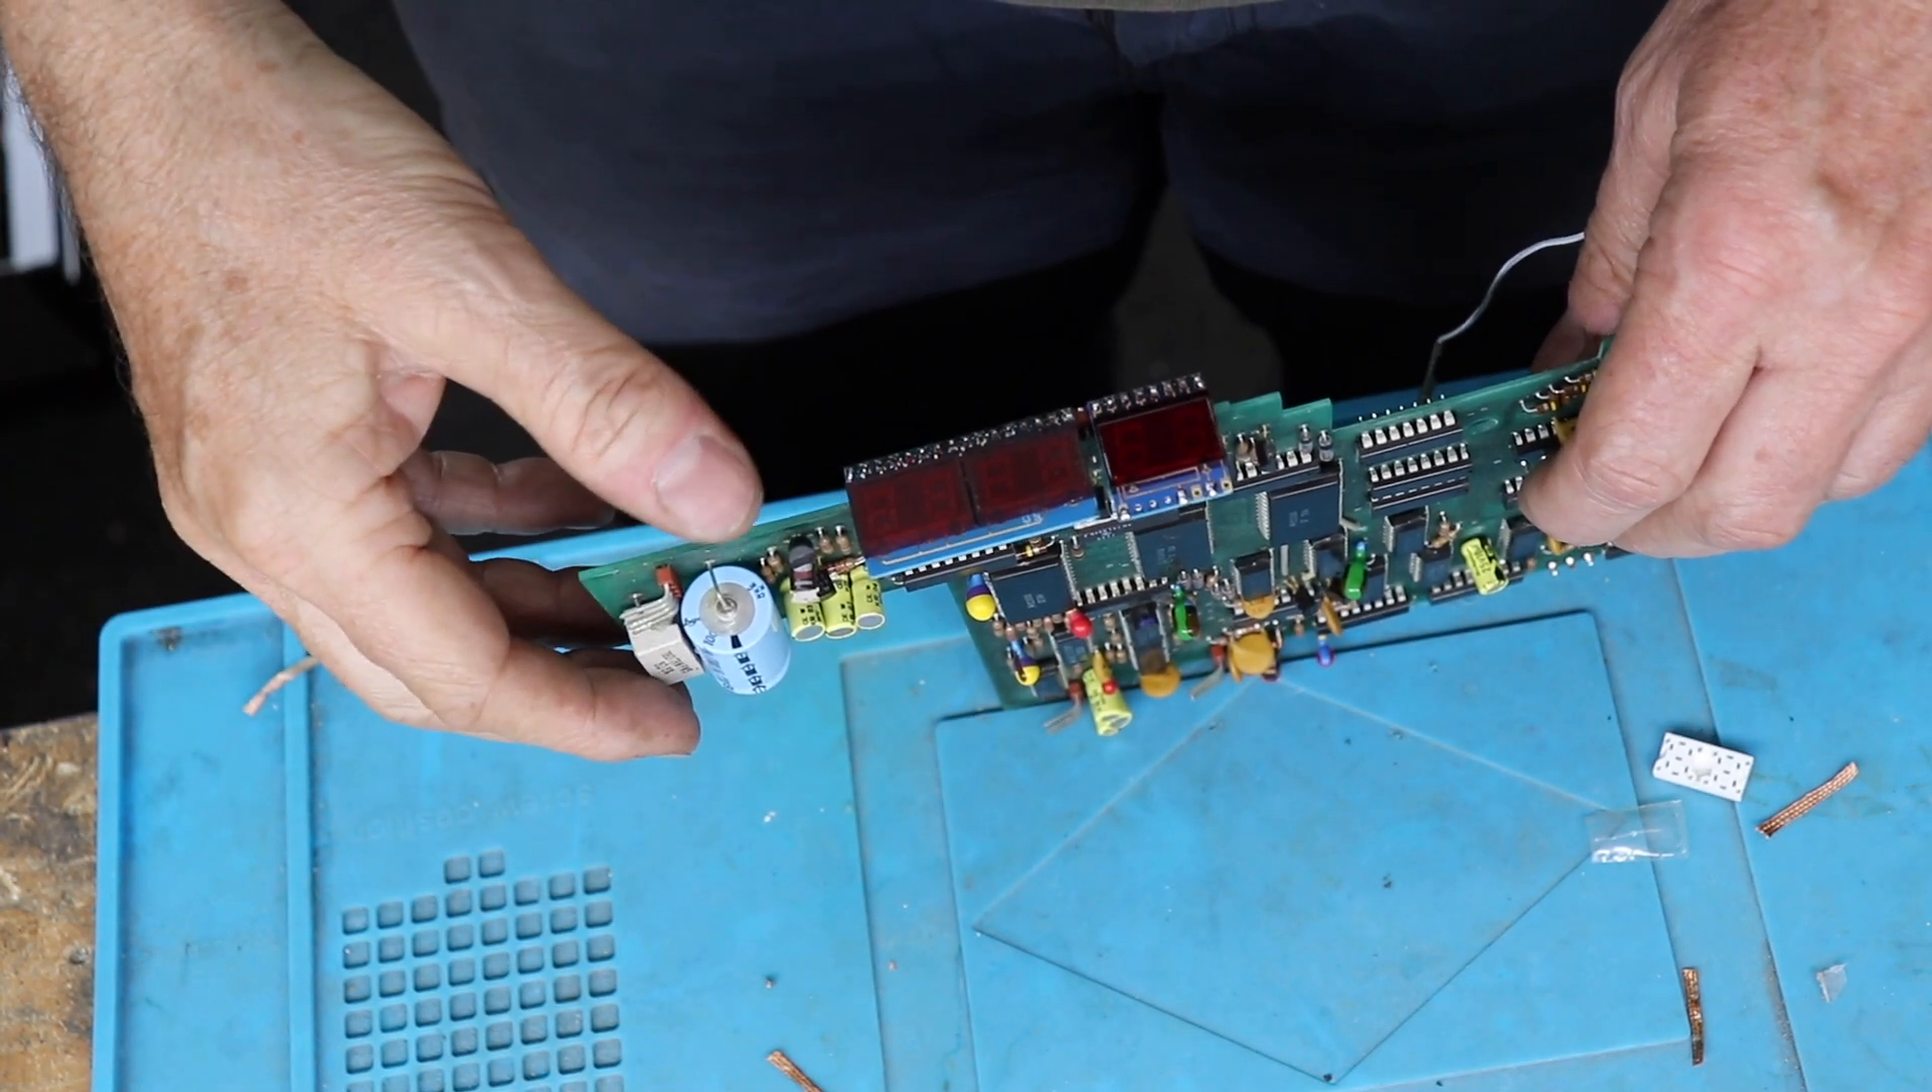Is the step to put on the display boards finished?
Yes.